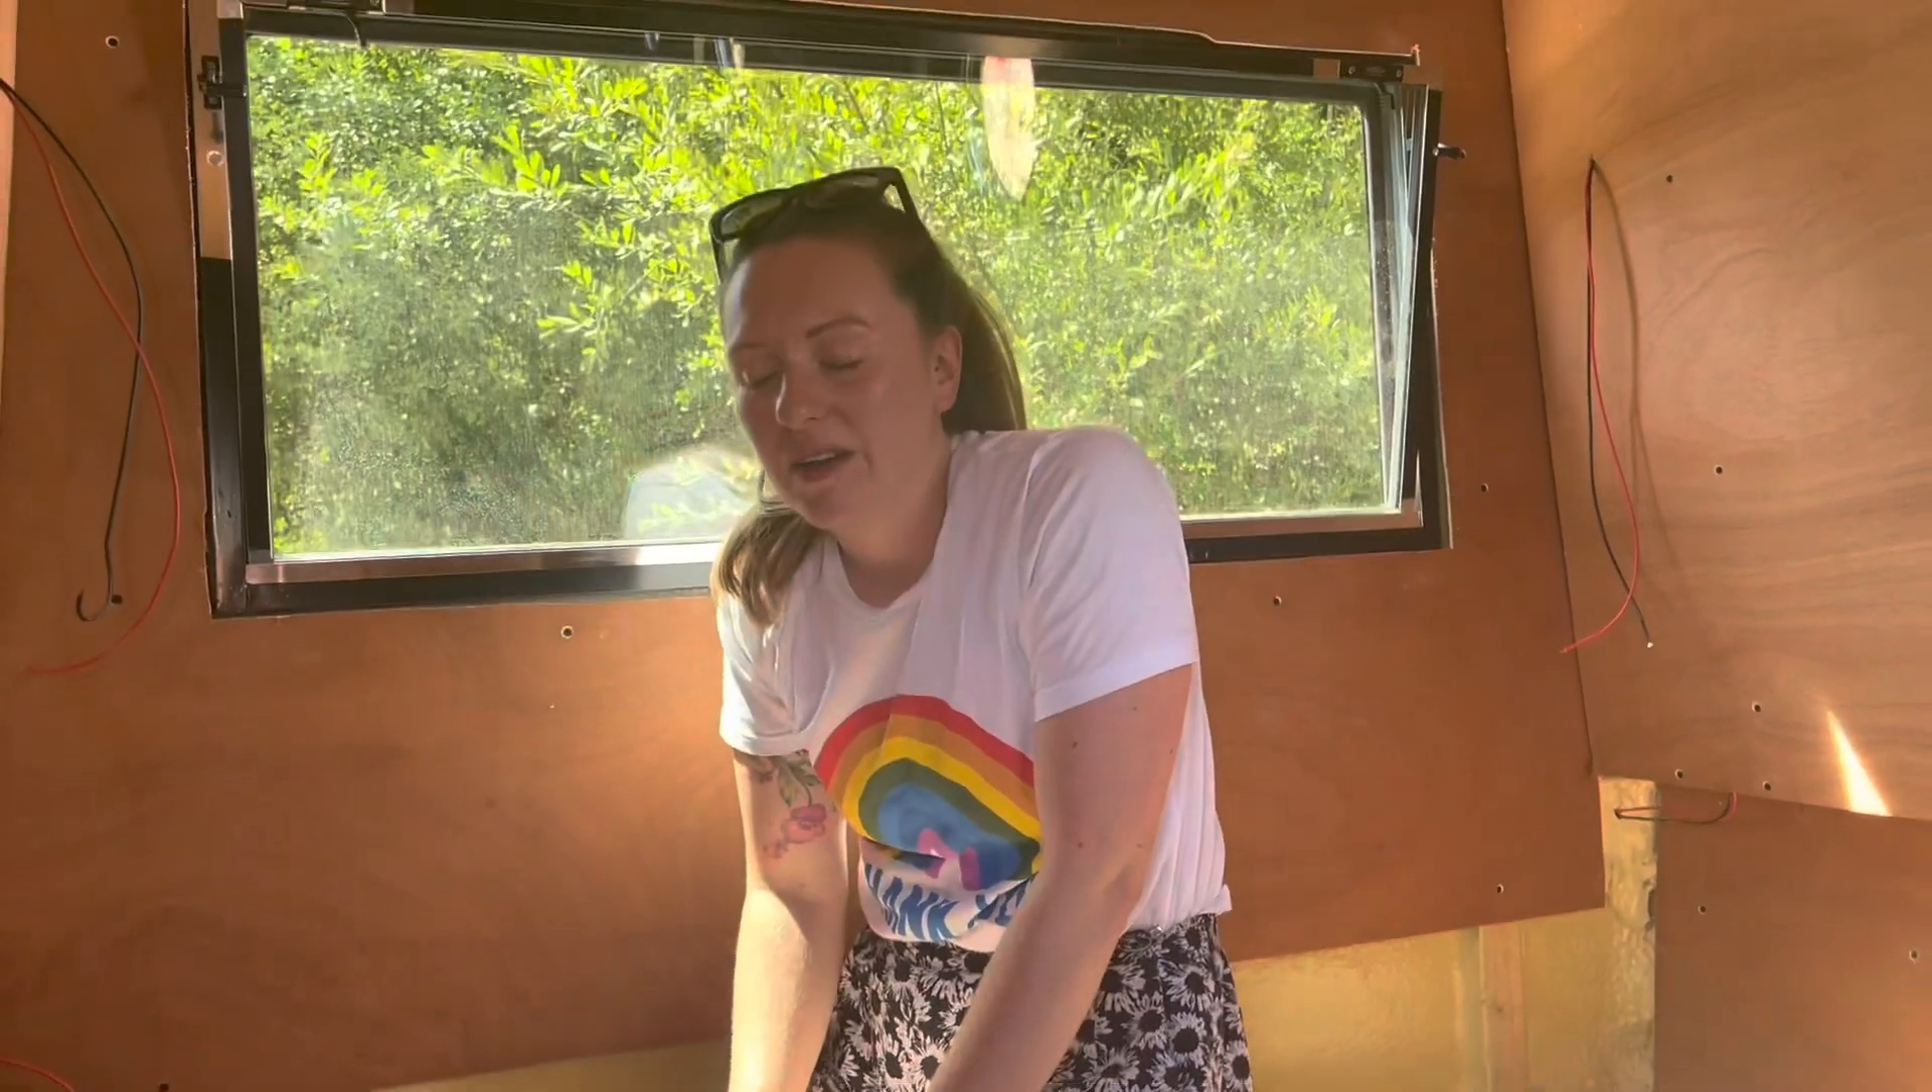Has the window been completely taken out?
No.